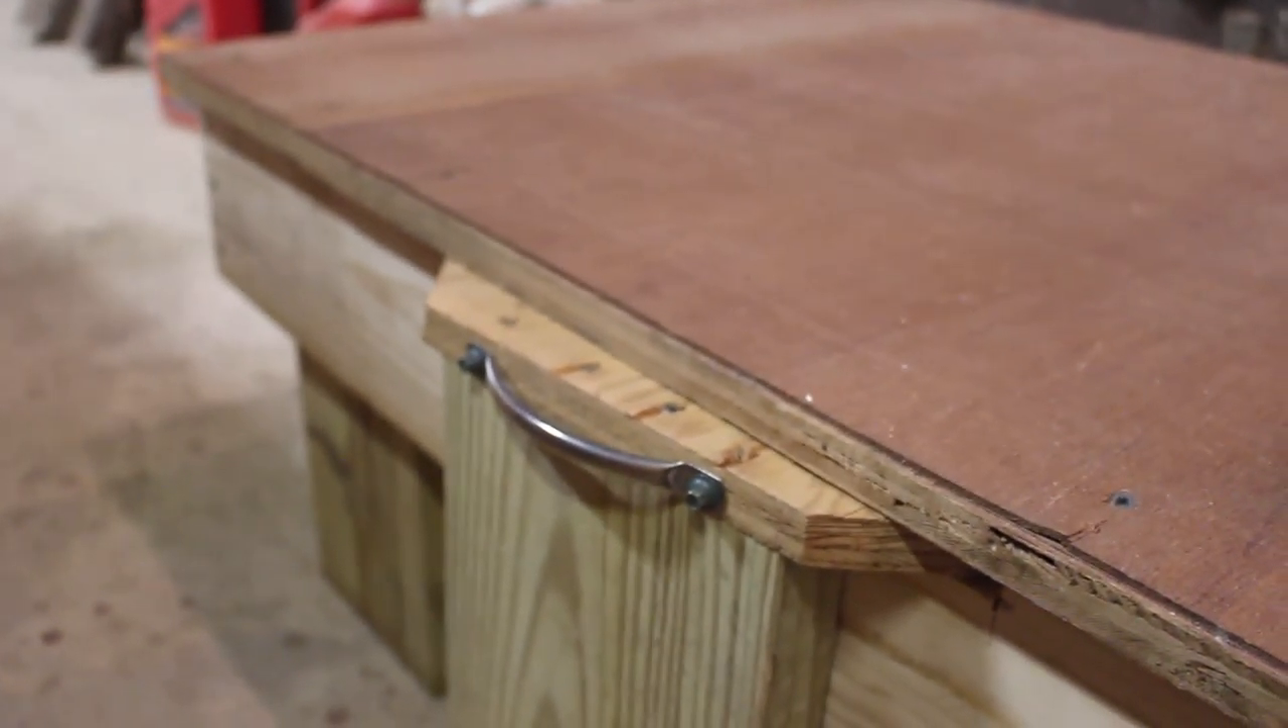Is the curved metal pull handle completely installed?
Yes.